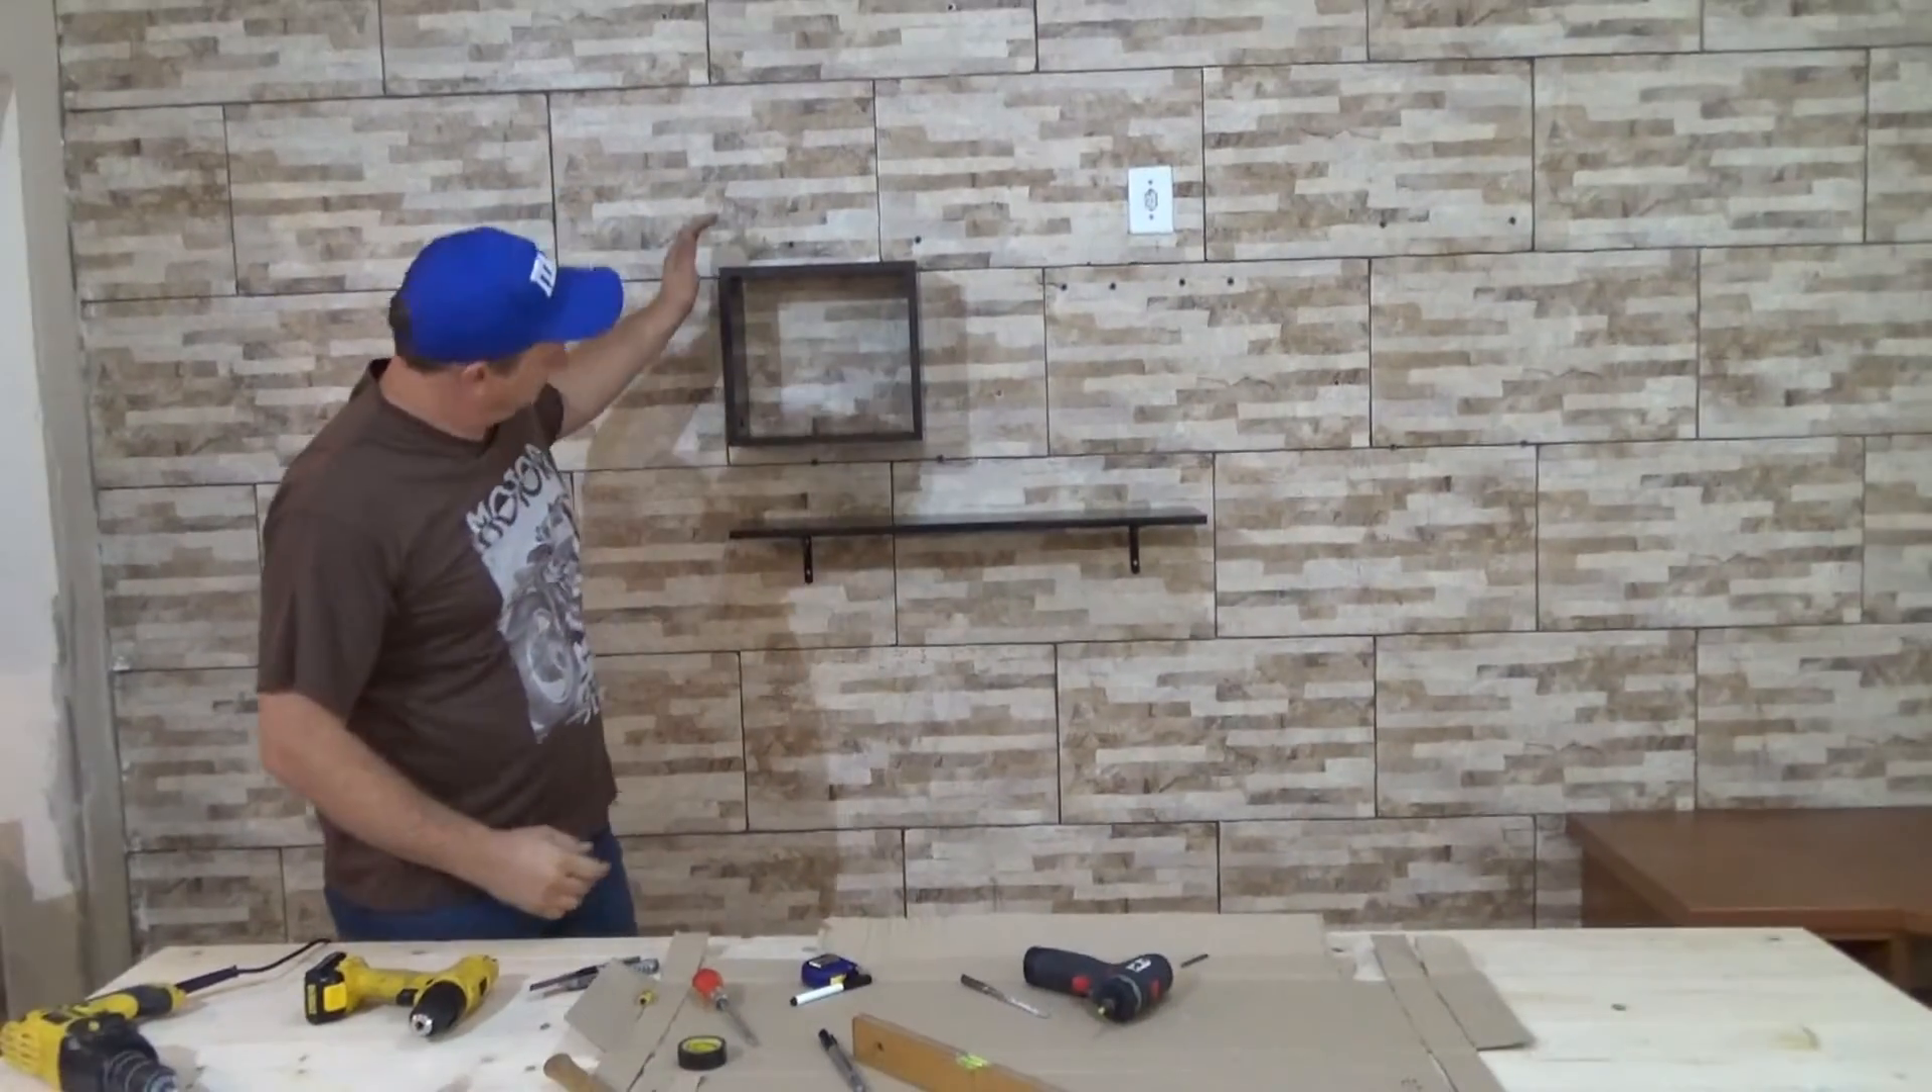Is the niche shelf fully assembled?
Yes.